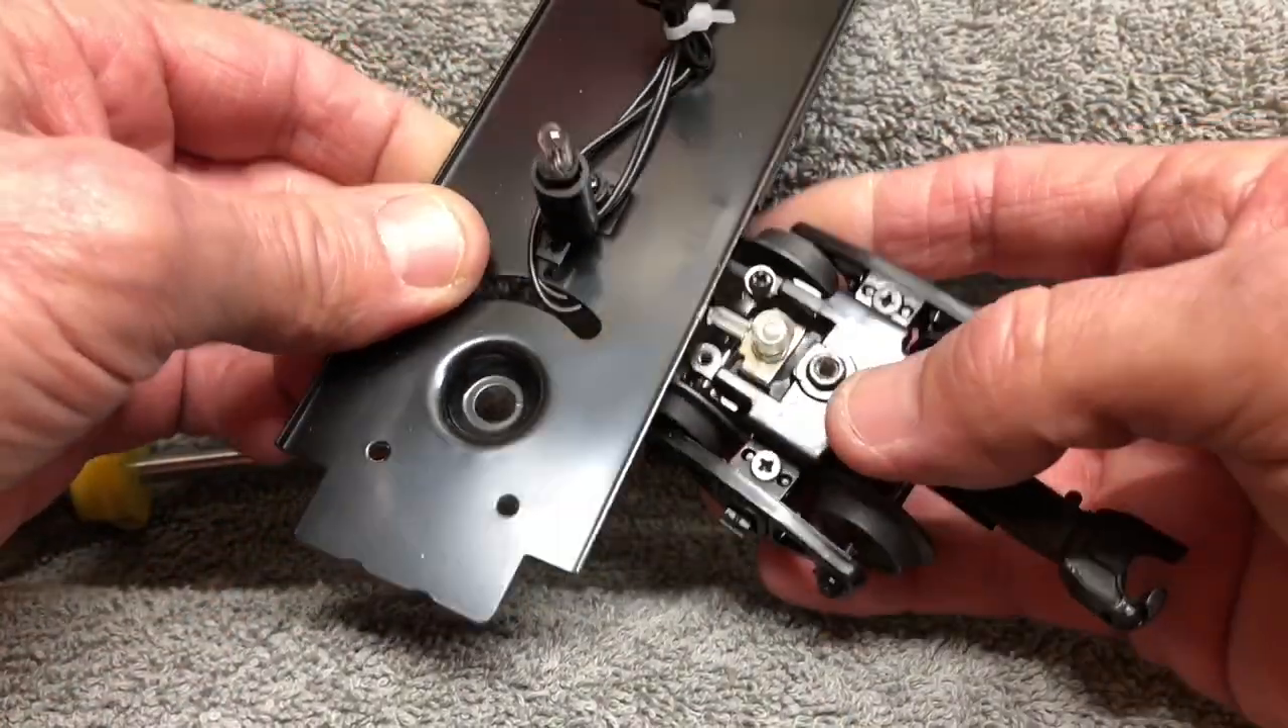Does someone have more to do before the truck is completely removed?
No.